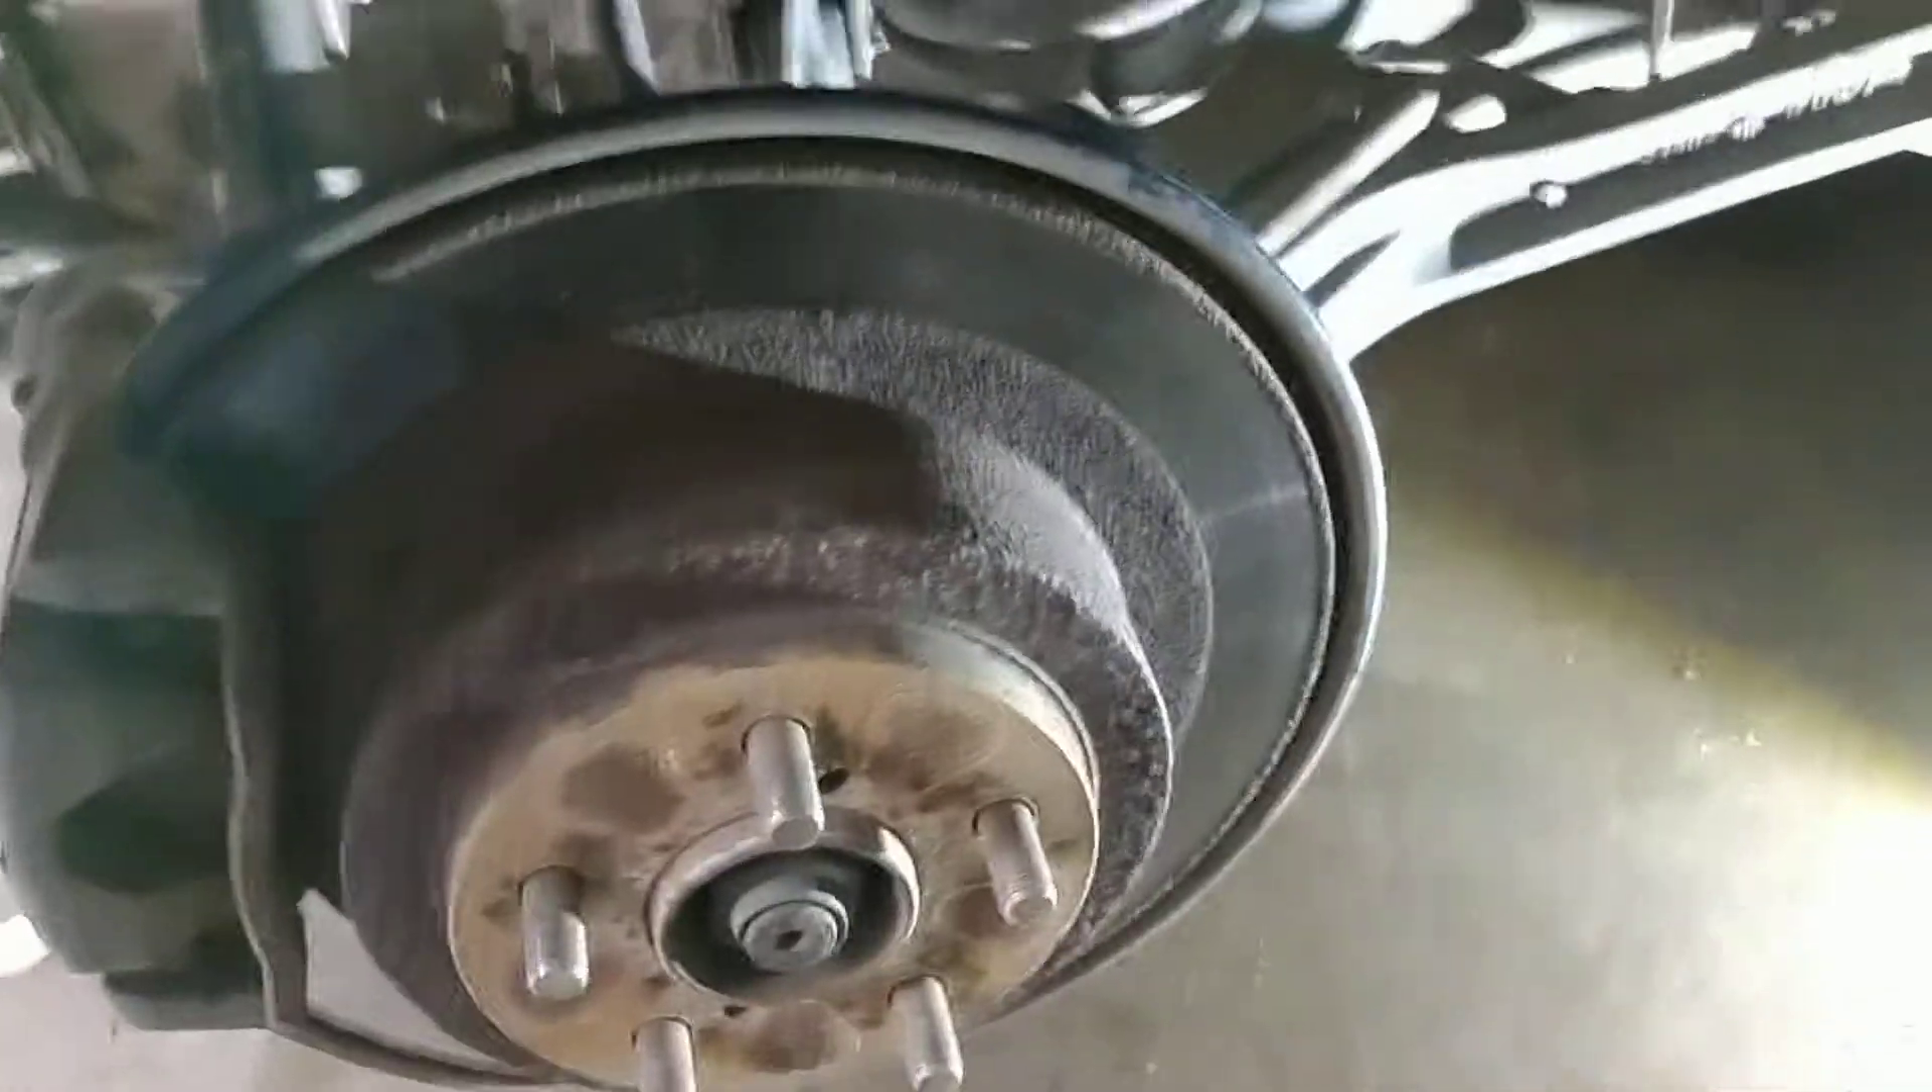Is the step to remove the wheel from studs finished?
Yes.